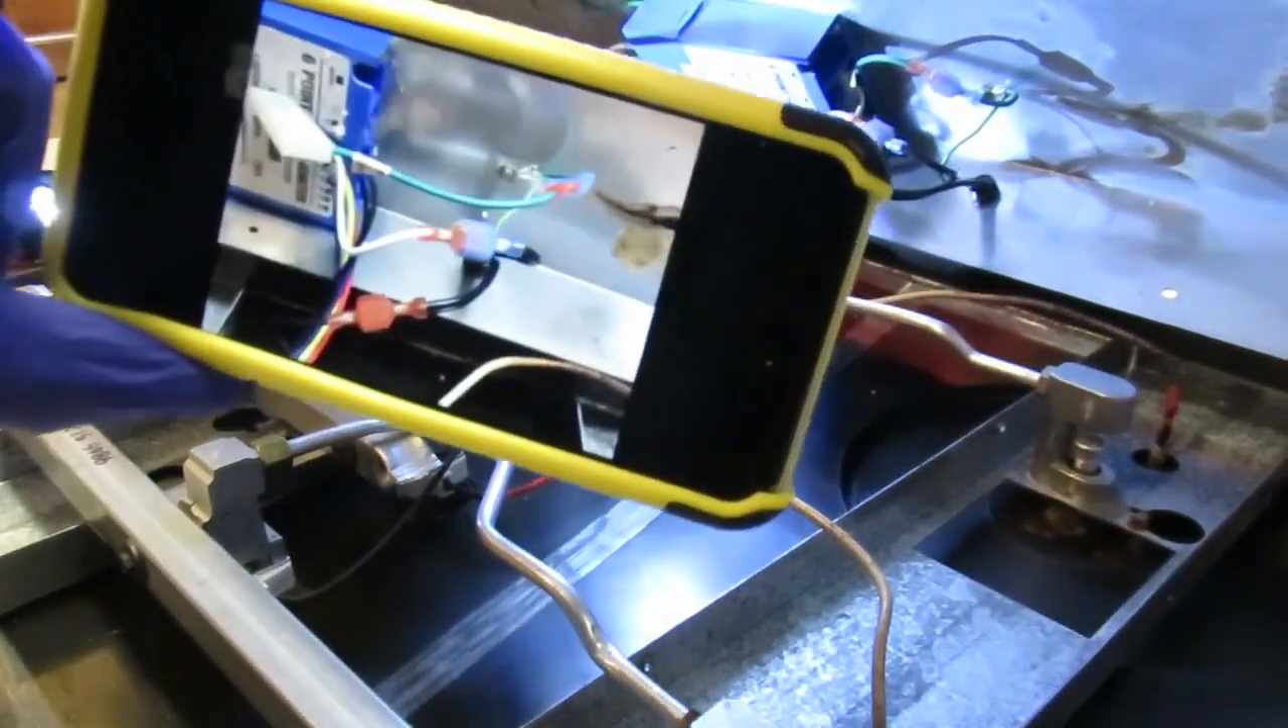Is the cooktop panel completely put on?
No.